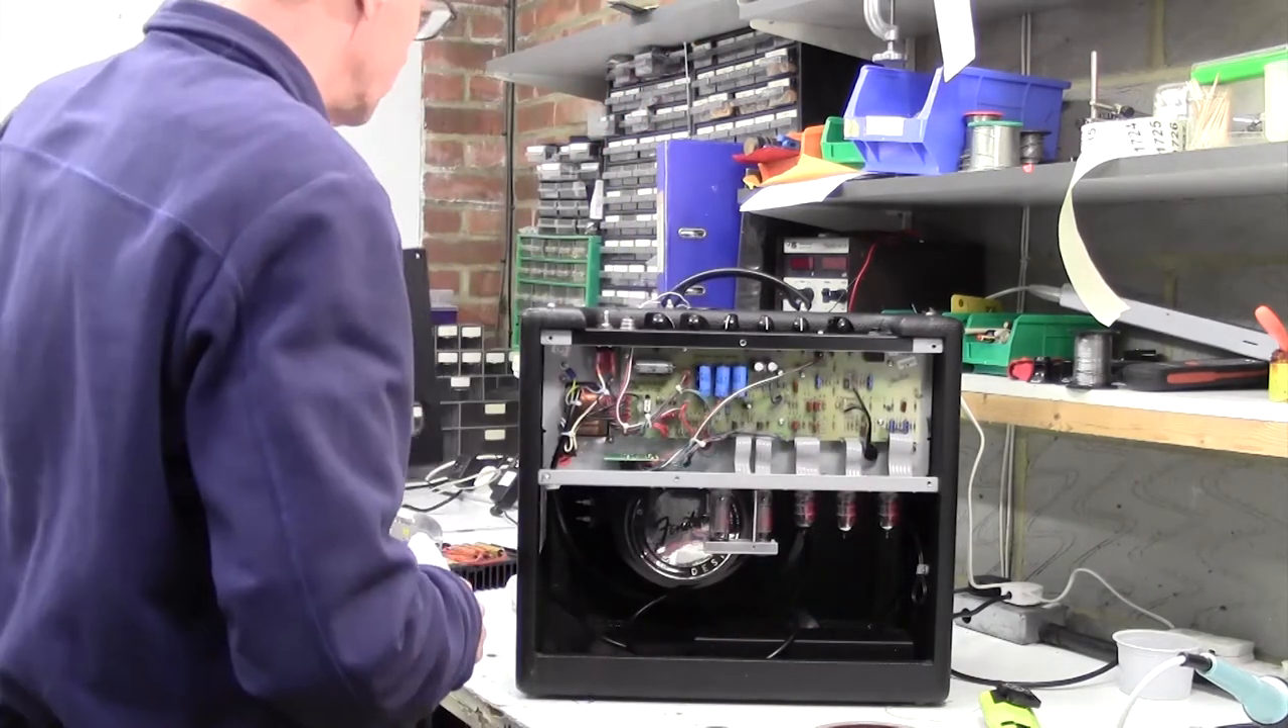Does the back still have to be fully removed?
No.